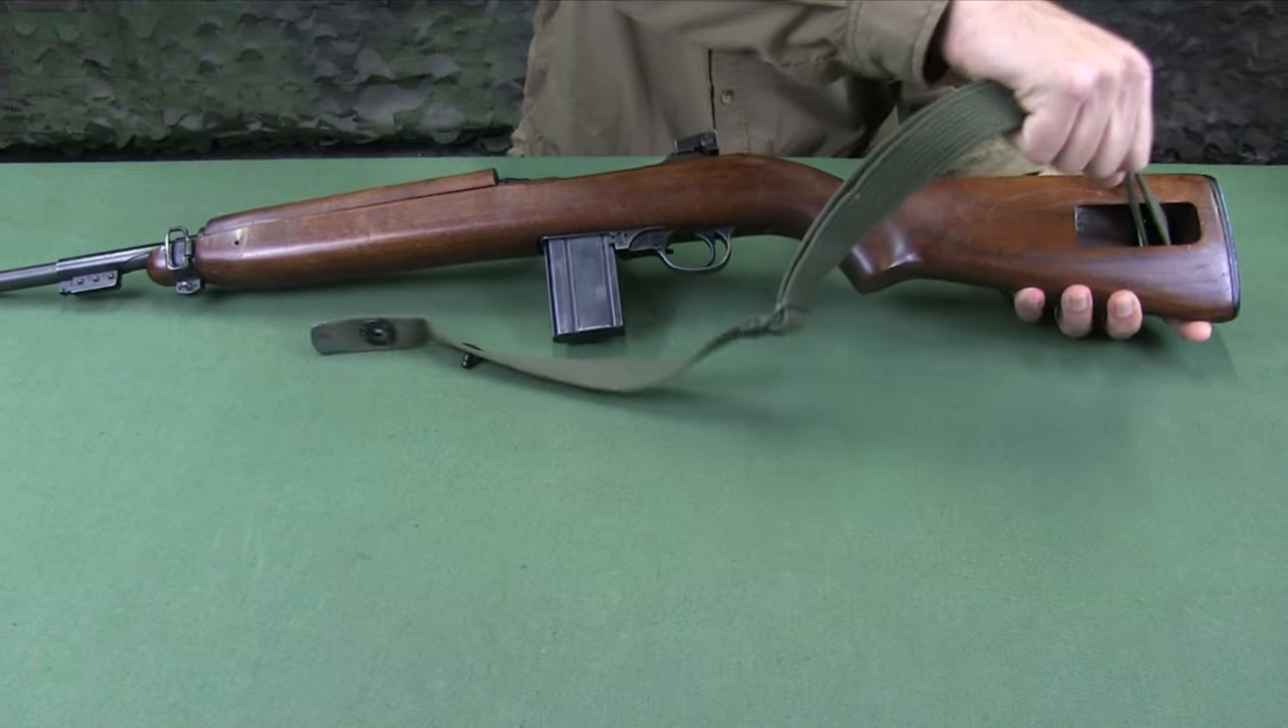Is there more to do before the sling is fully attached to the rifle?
Yes.